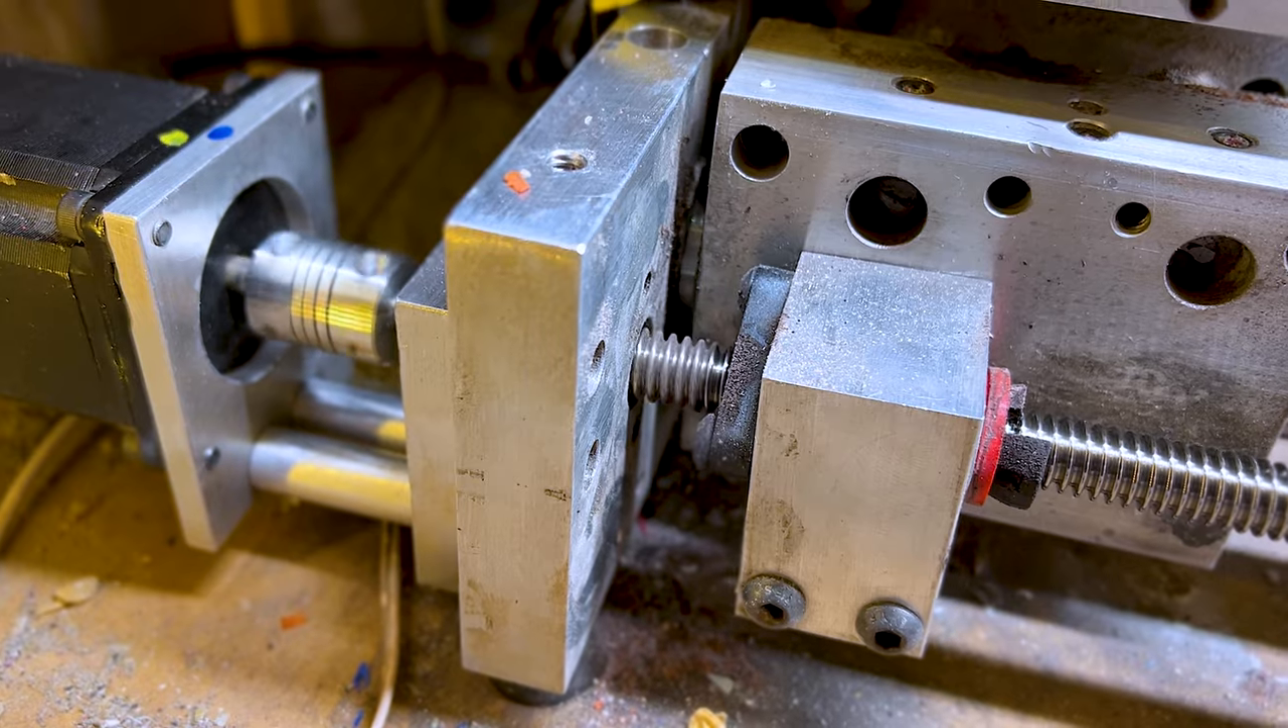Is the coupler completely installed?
Yes.